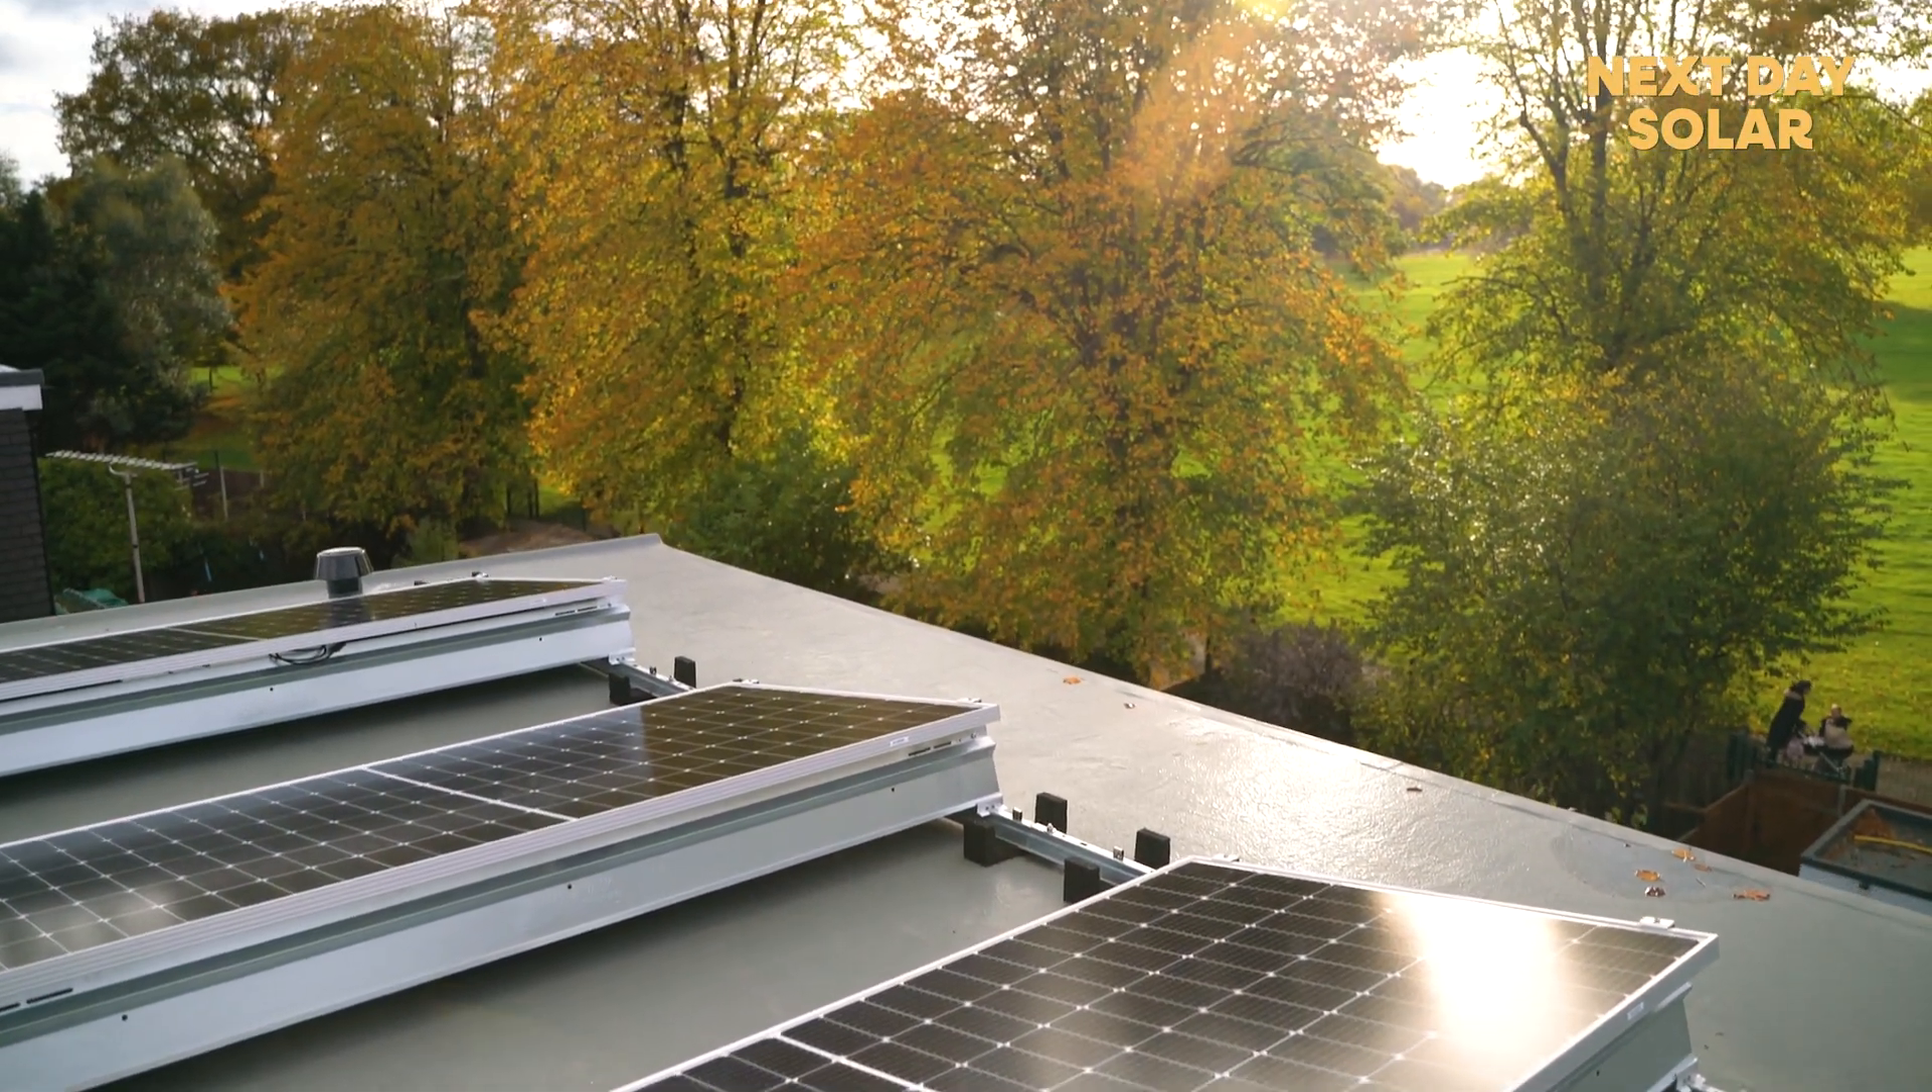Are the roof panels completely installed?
Yes.